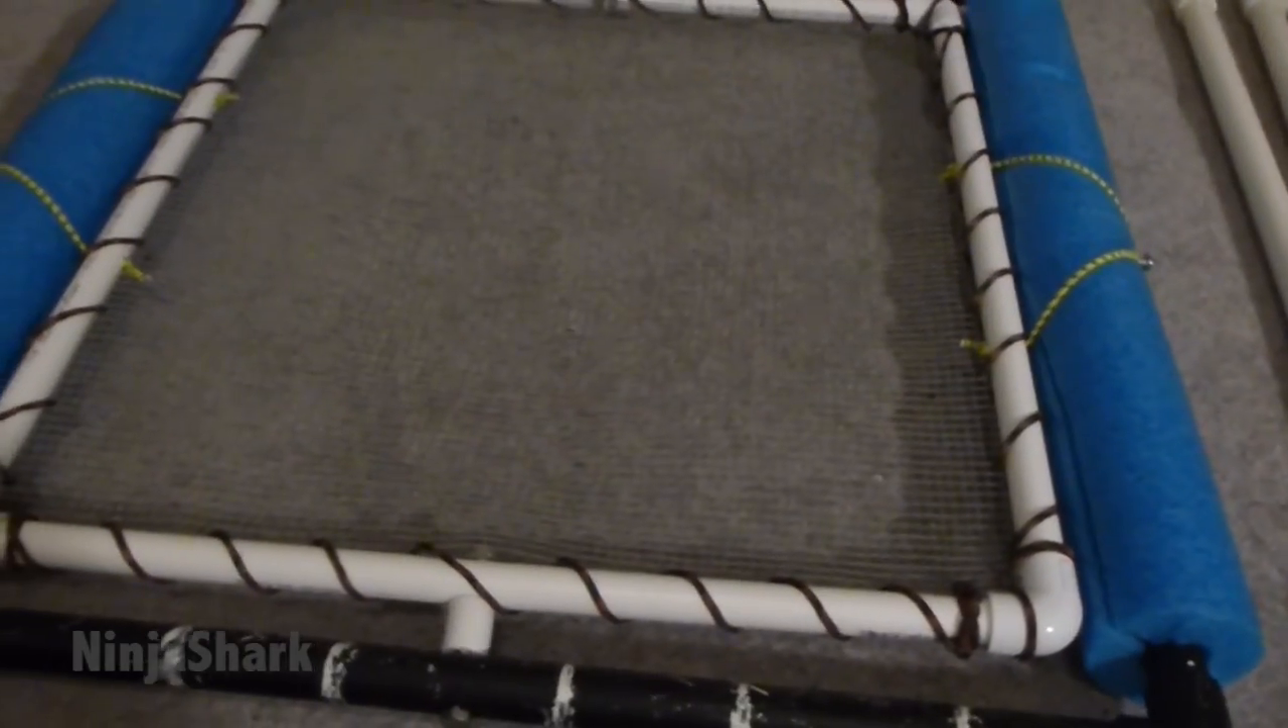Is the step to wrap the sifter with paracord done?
Yes.